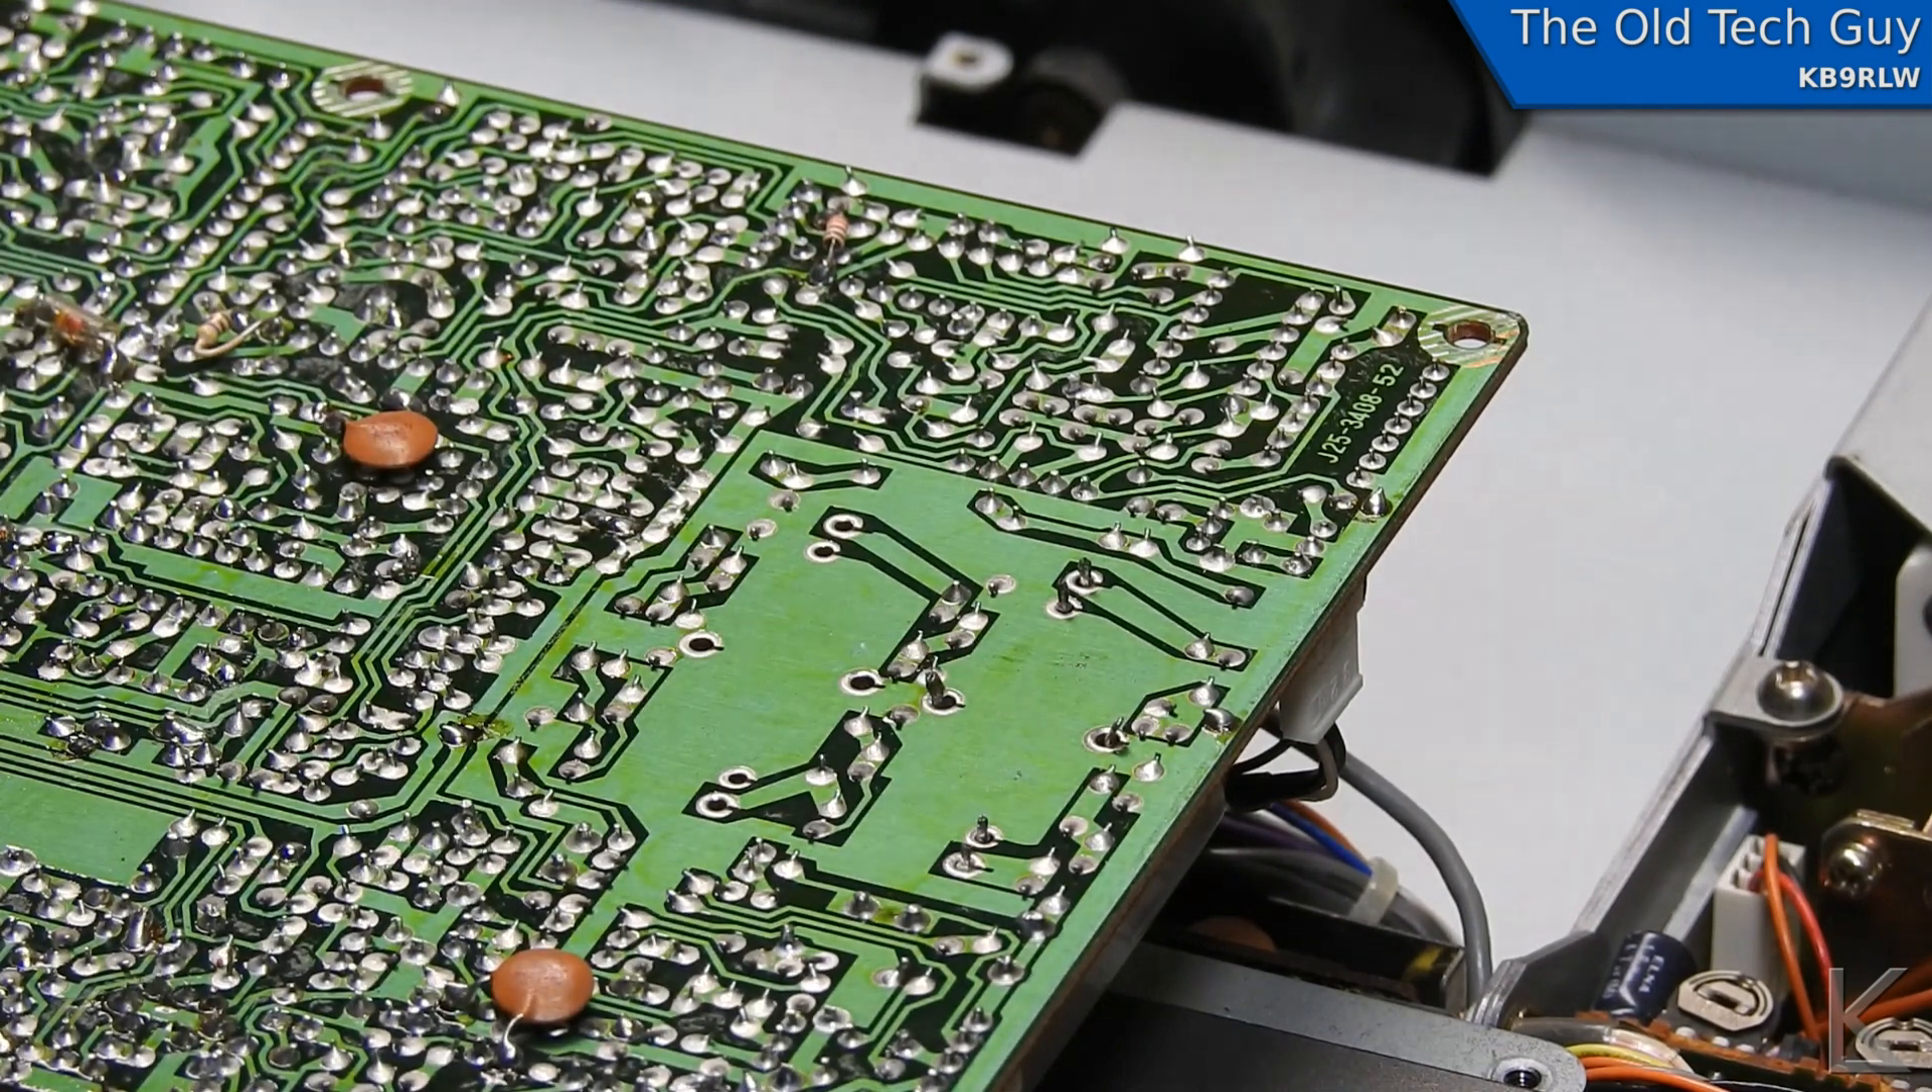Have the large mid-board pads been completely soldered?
No.